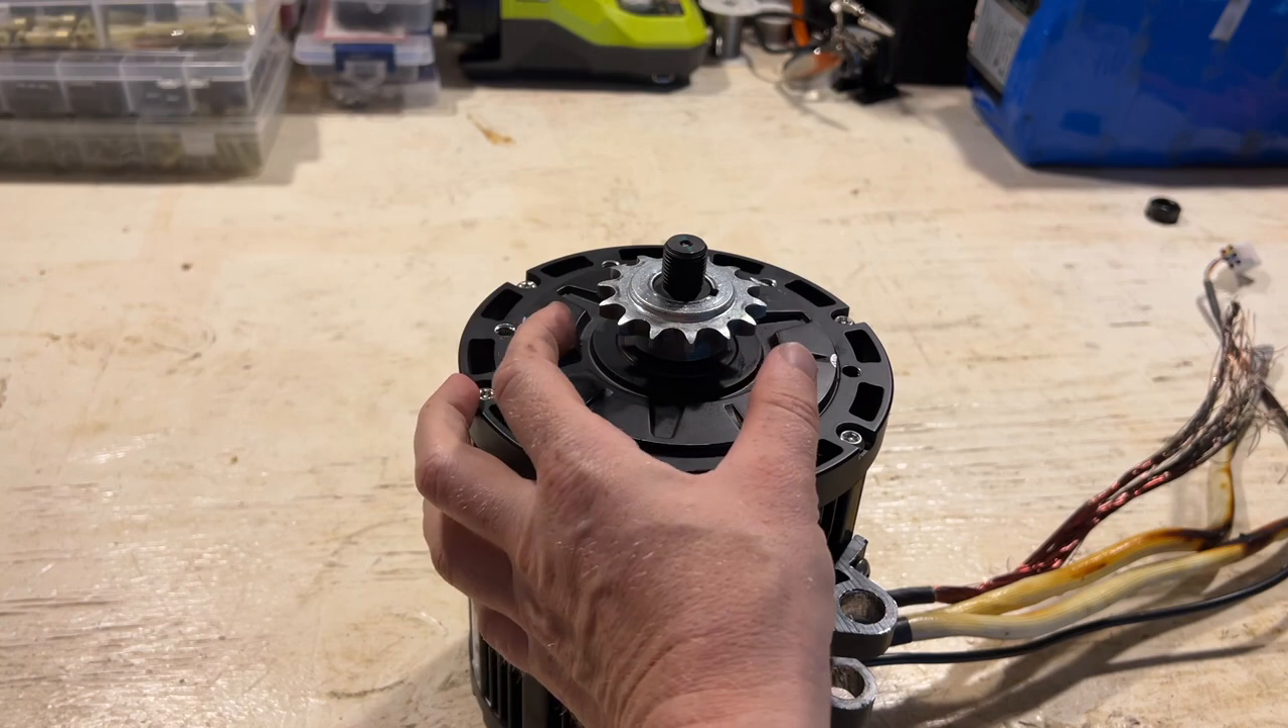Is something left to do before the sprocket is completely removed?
Yes.